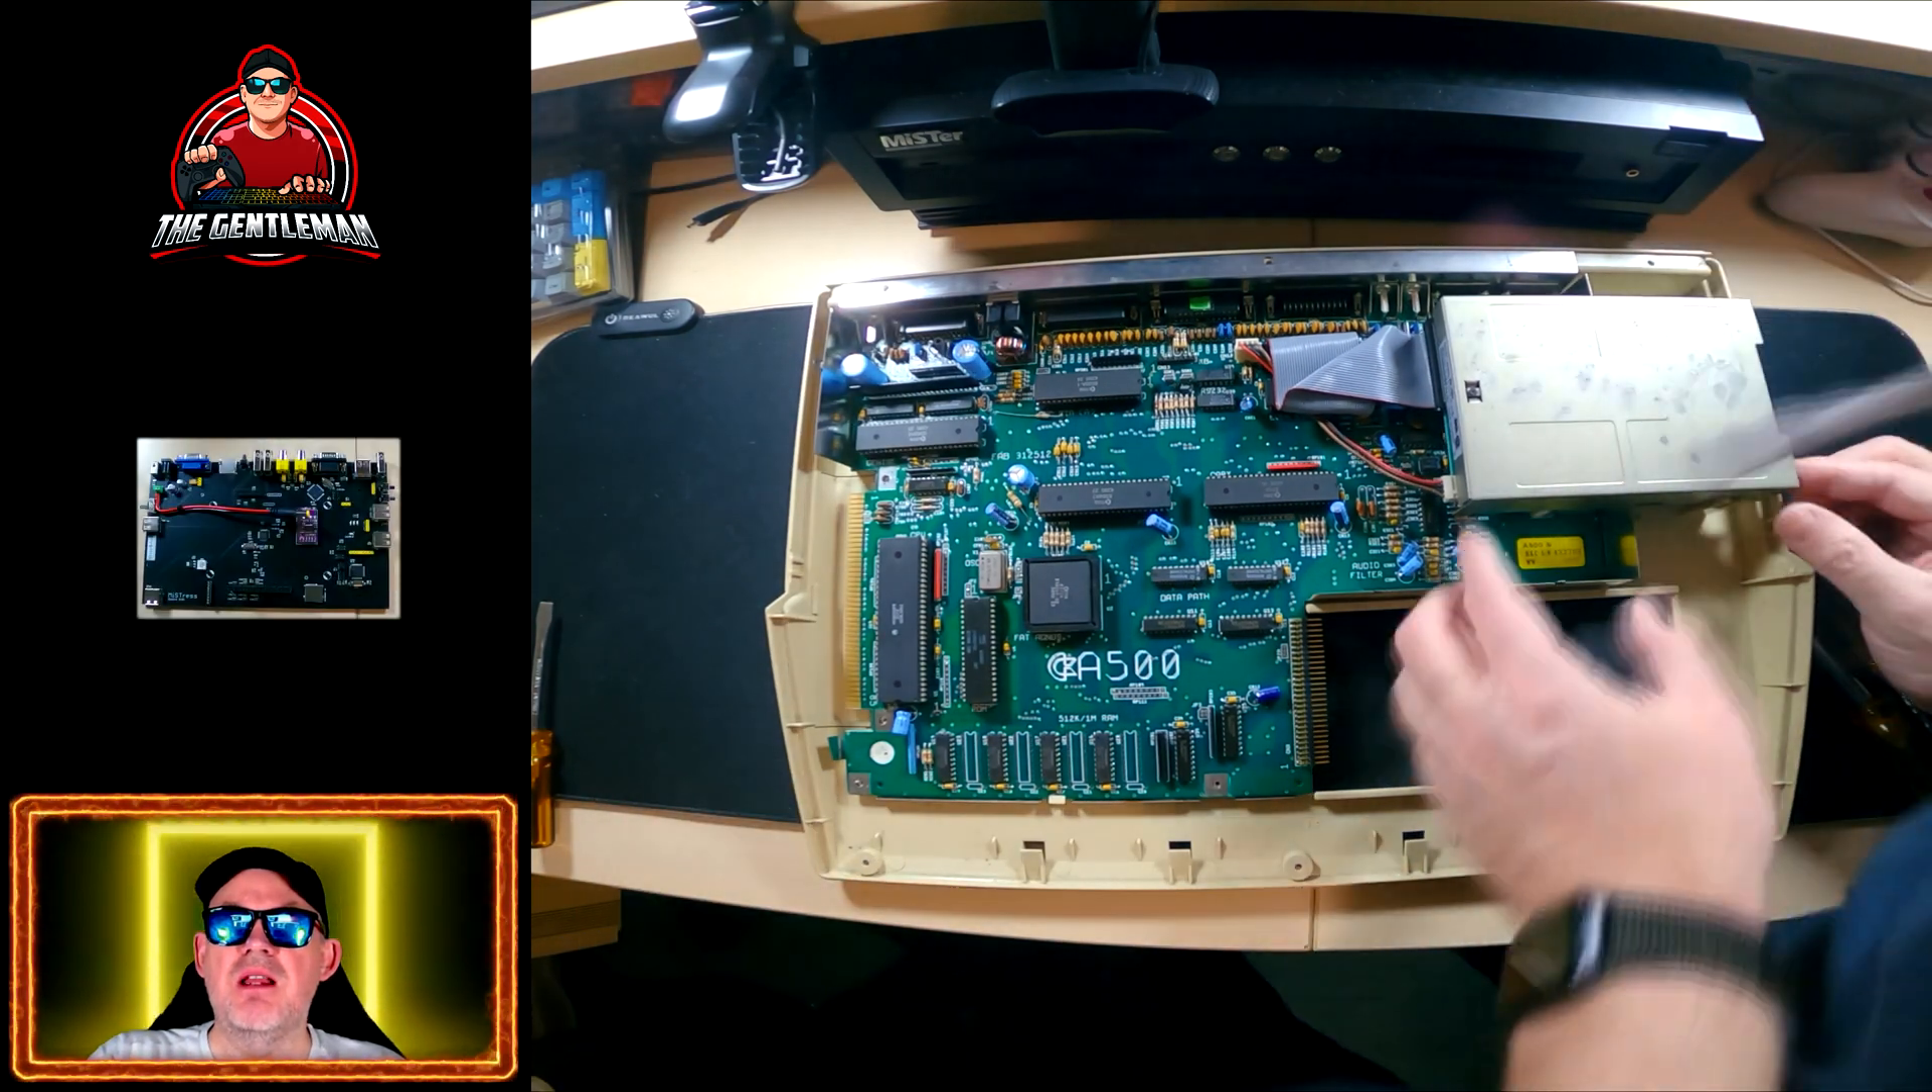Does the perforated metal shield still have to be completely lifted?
No.